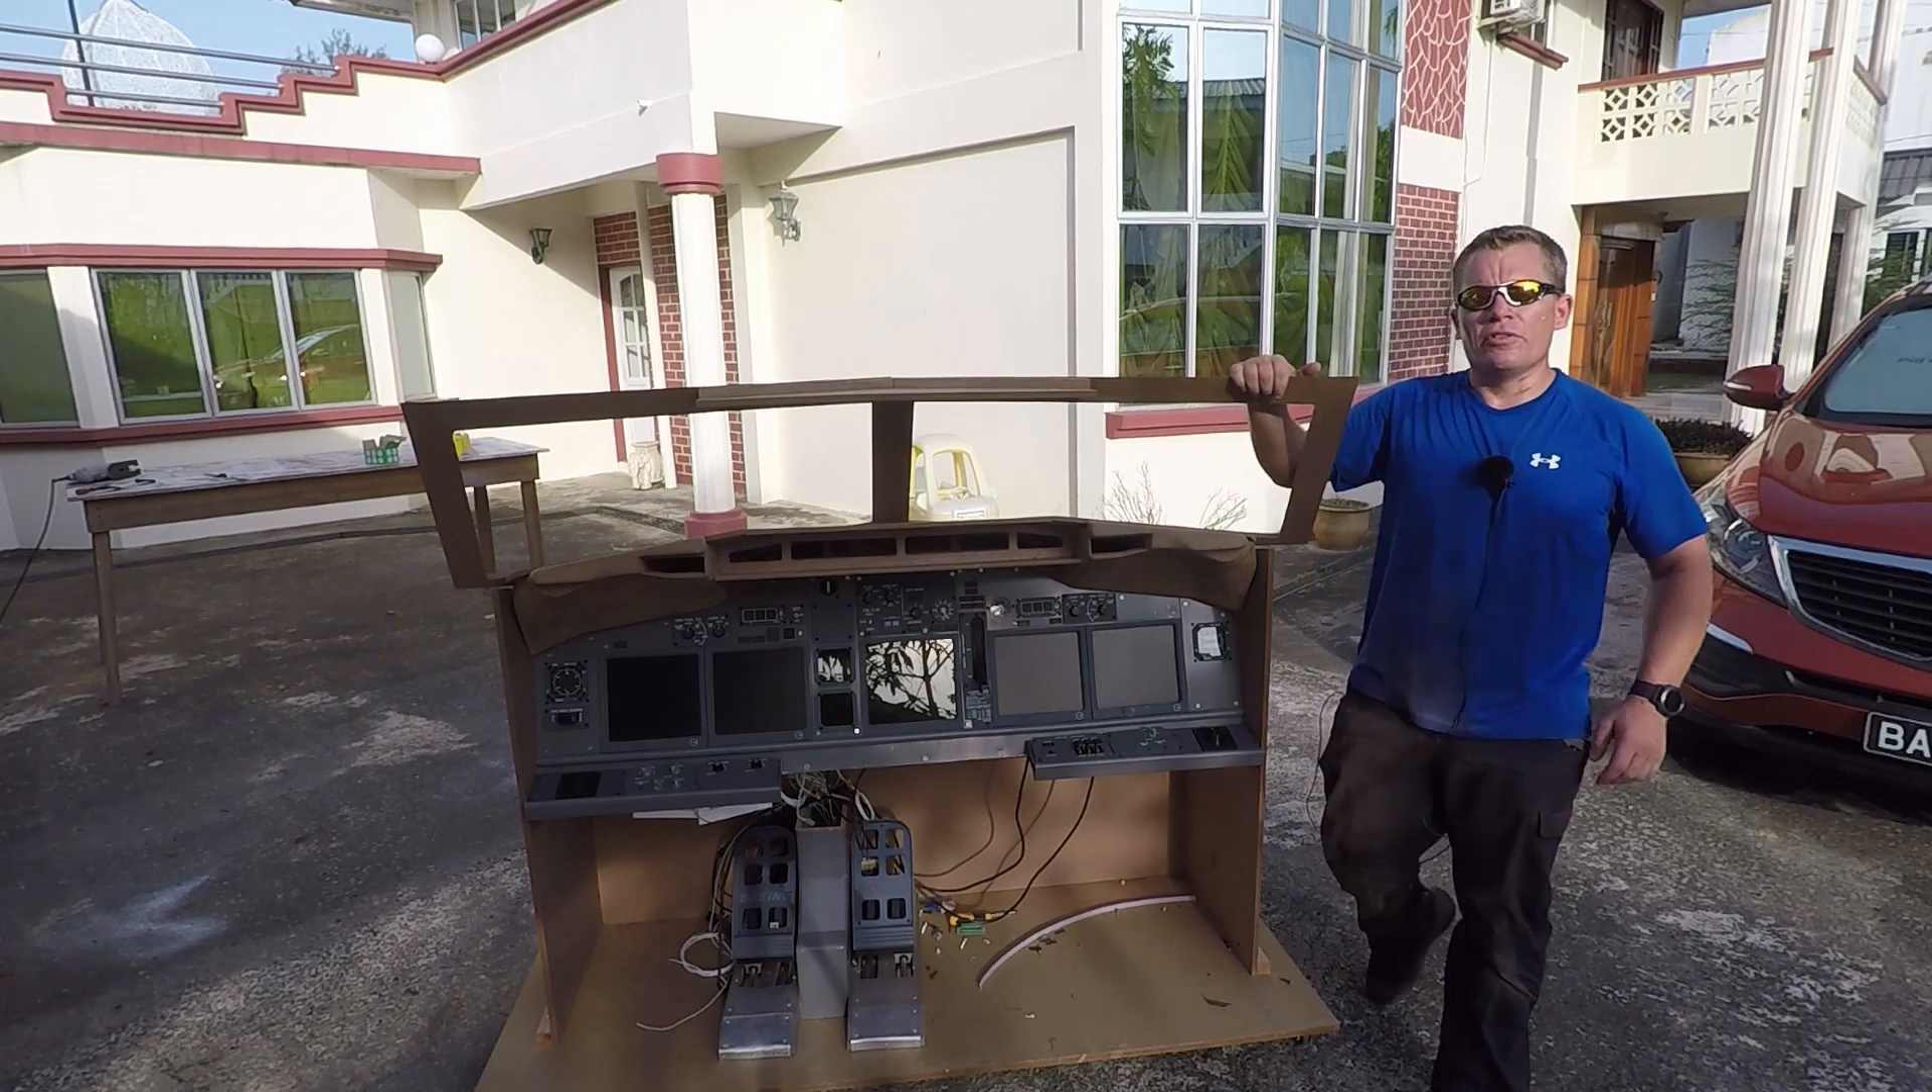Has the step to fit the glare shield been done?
Yes.